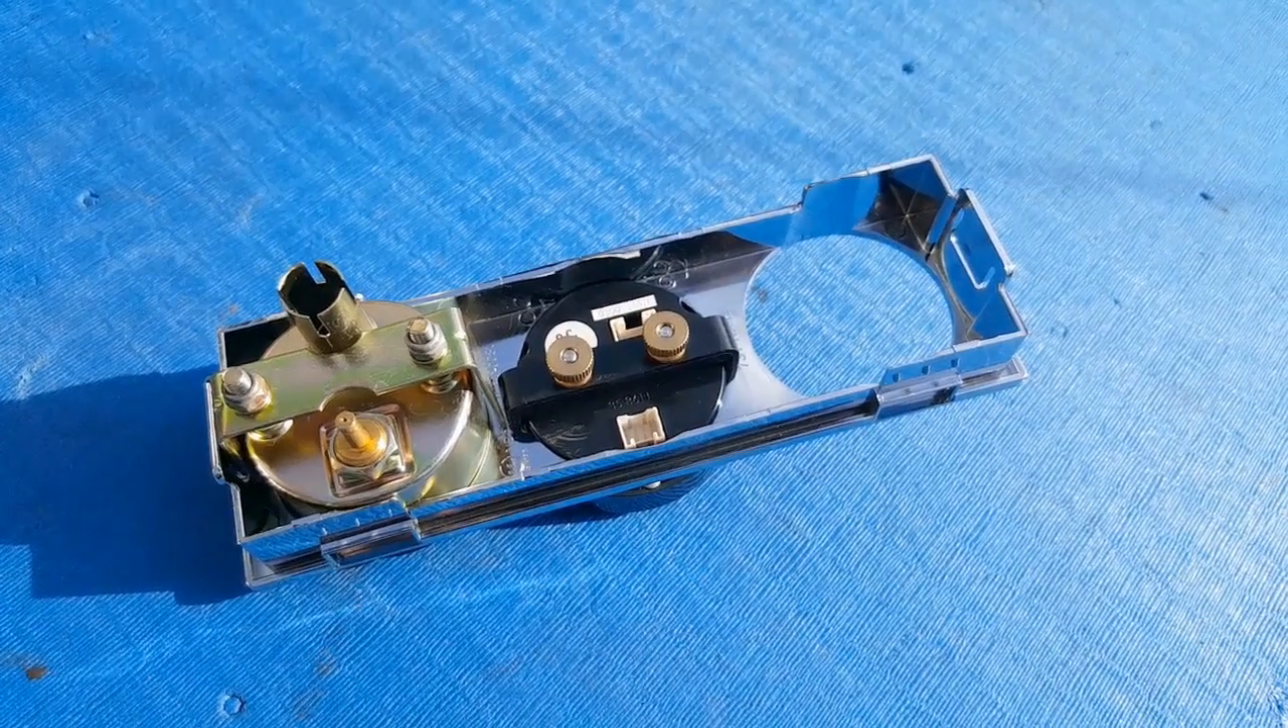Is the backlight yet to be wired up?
Yes.